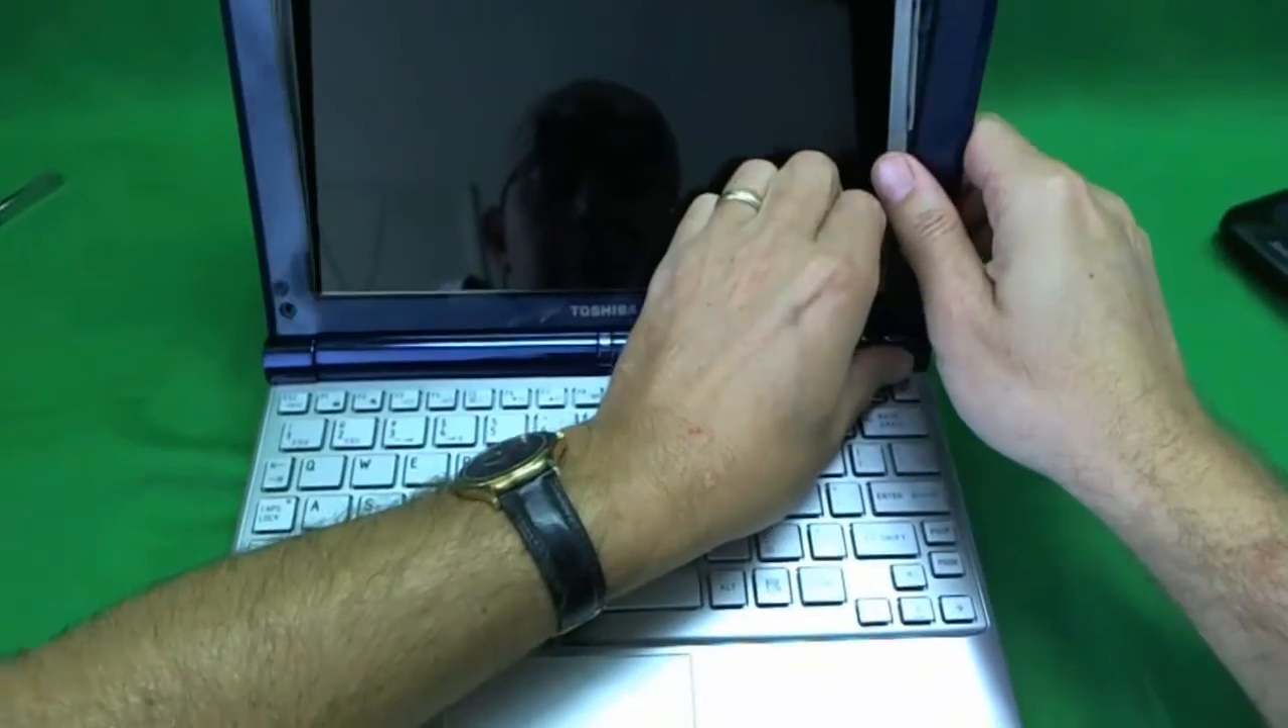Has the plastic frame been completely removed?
No.